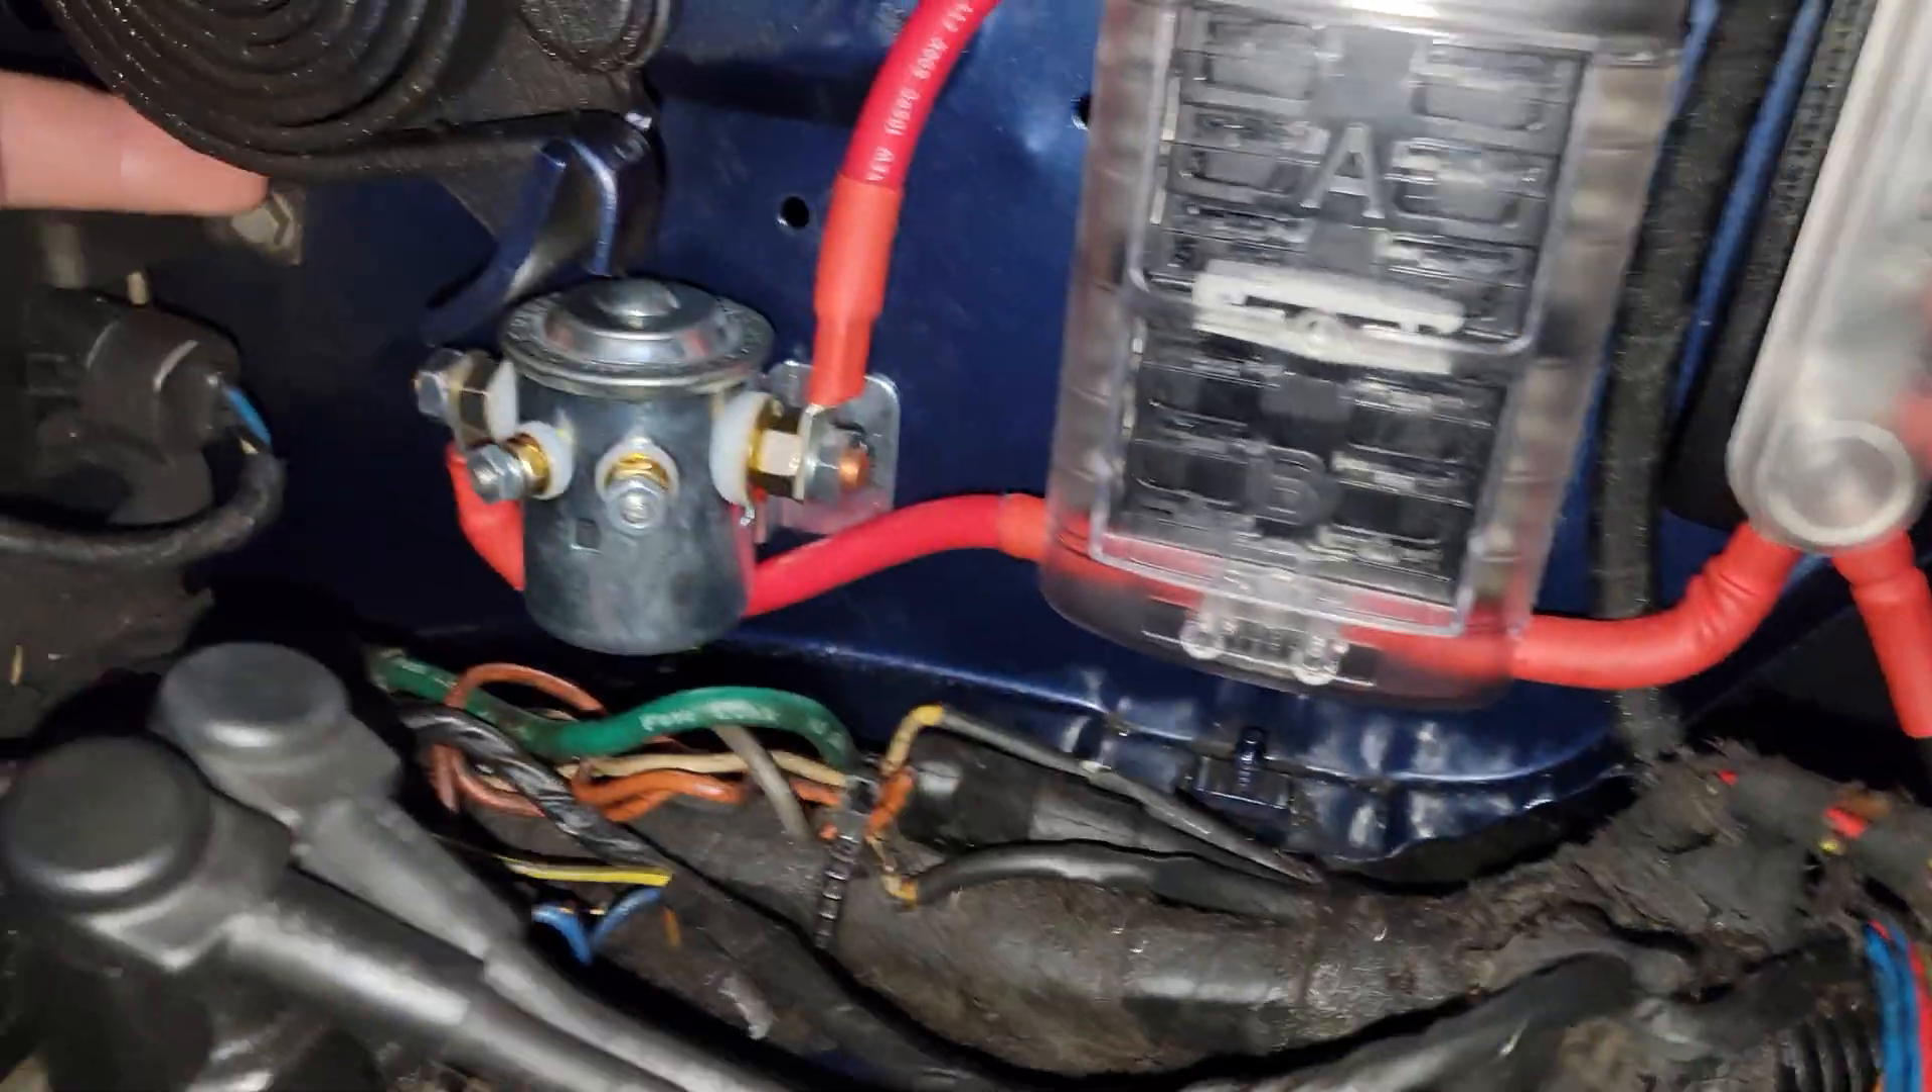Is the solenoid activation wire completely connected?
No.